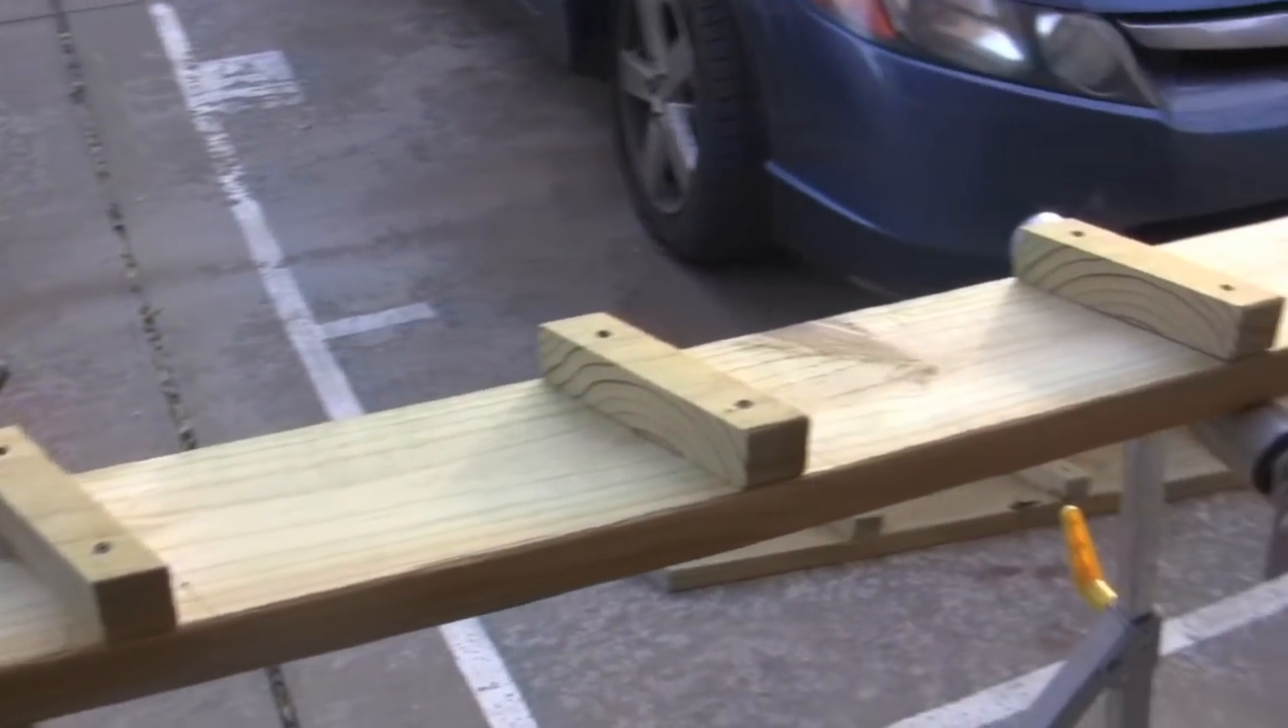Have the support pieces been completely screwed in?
Yes.